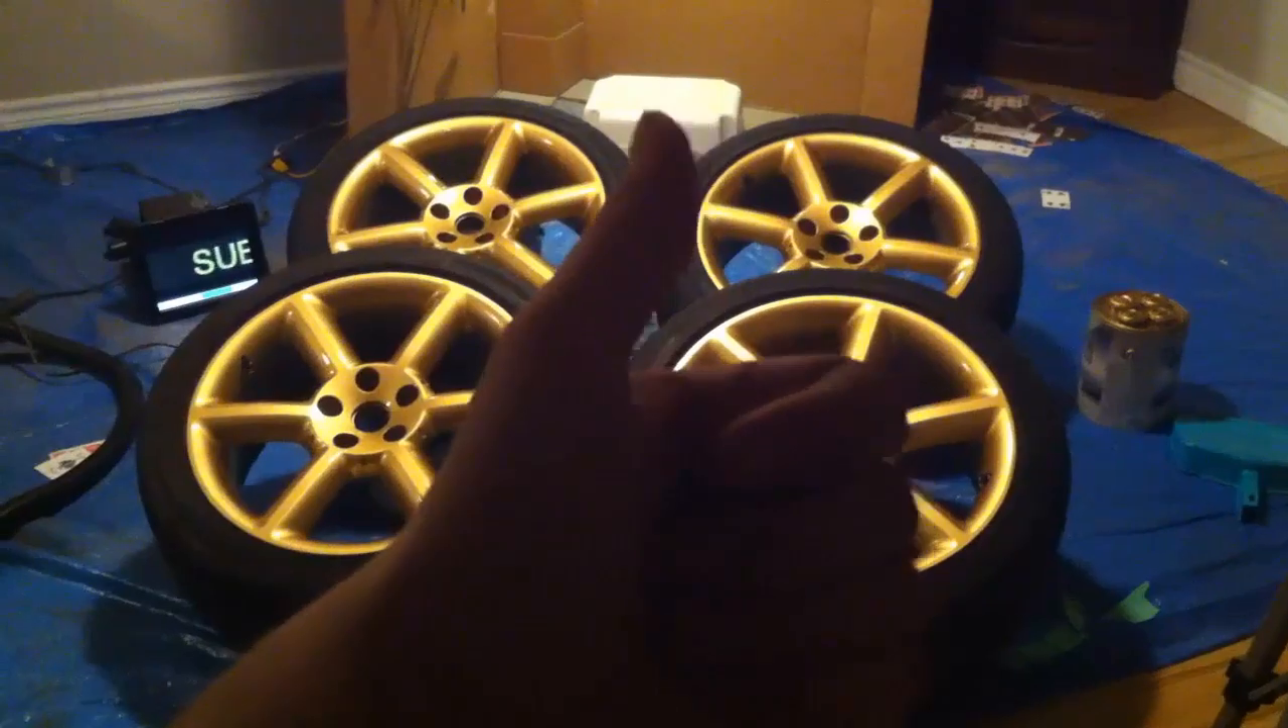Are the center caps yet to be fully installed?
Yes.